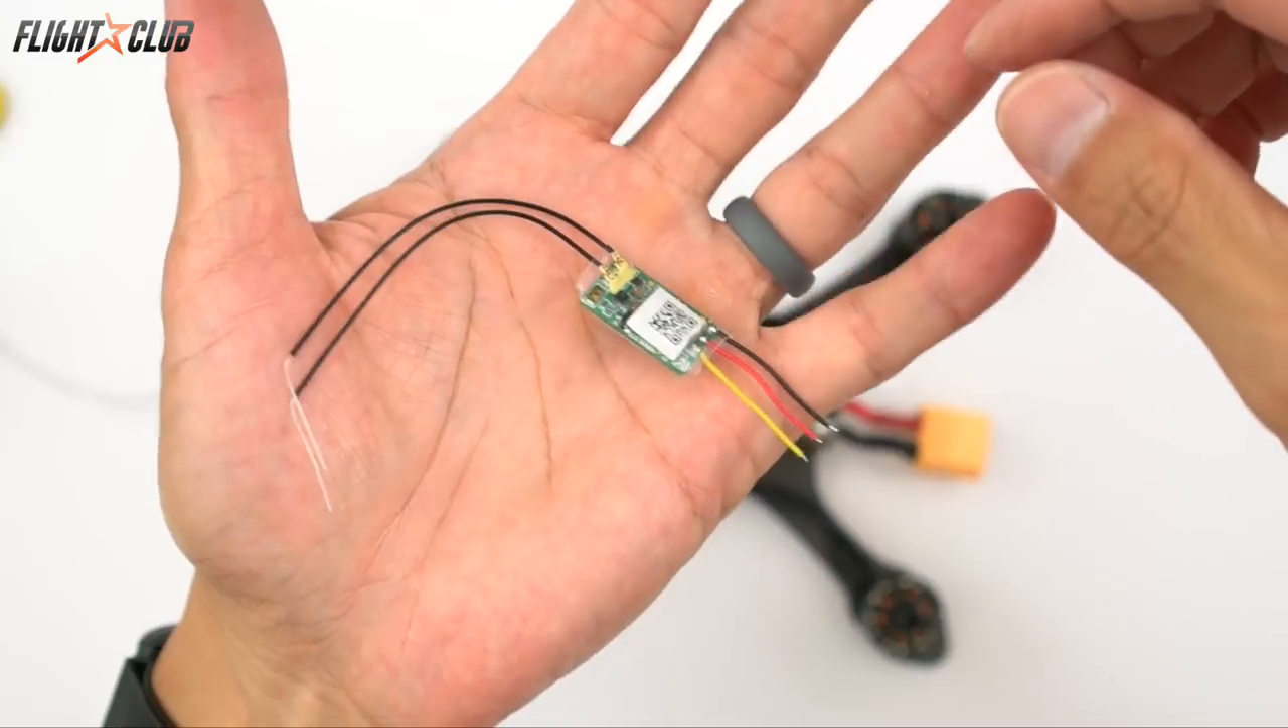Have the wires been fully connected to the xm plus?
Yes.